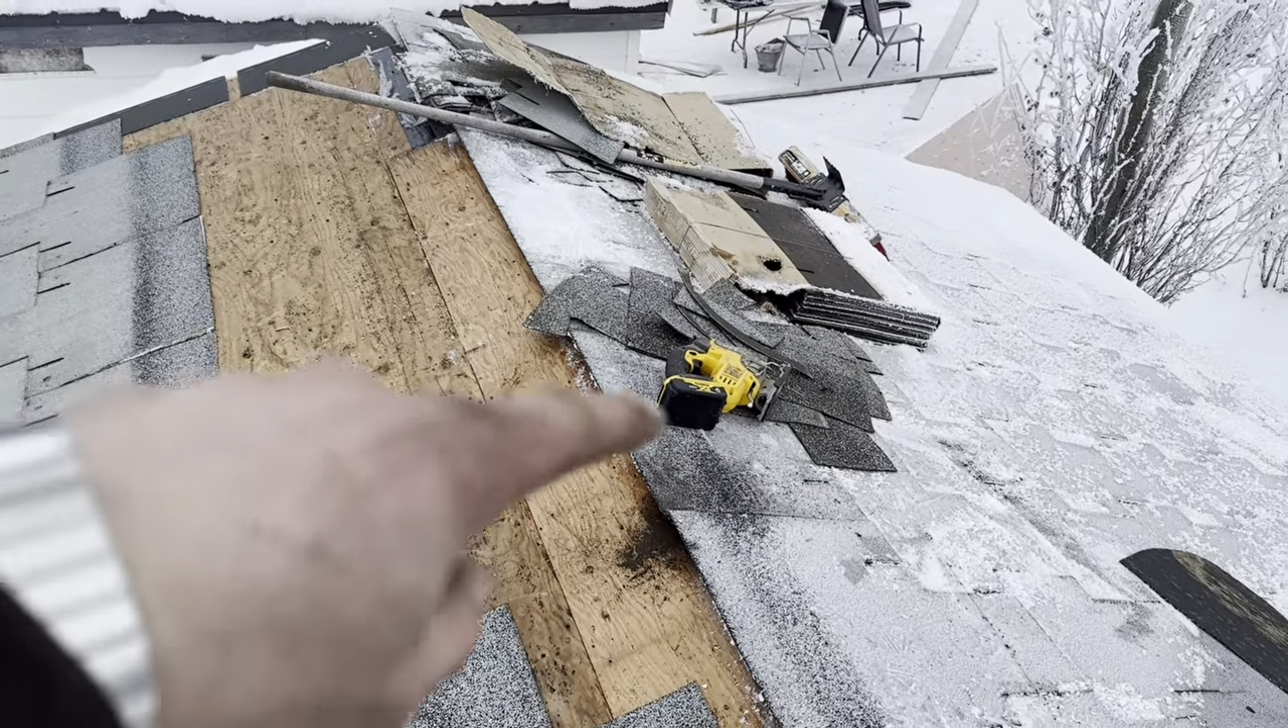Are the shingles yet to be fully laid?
Yes.